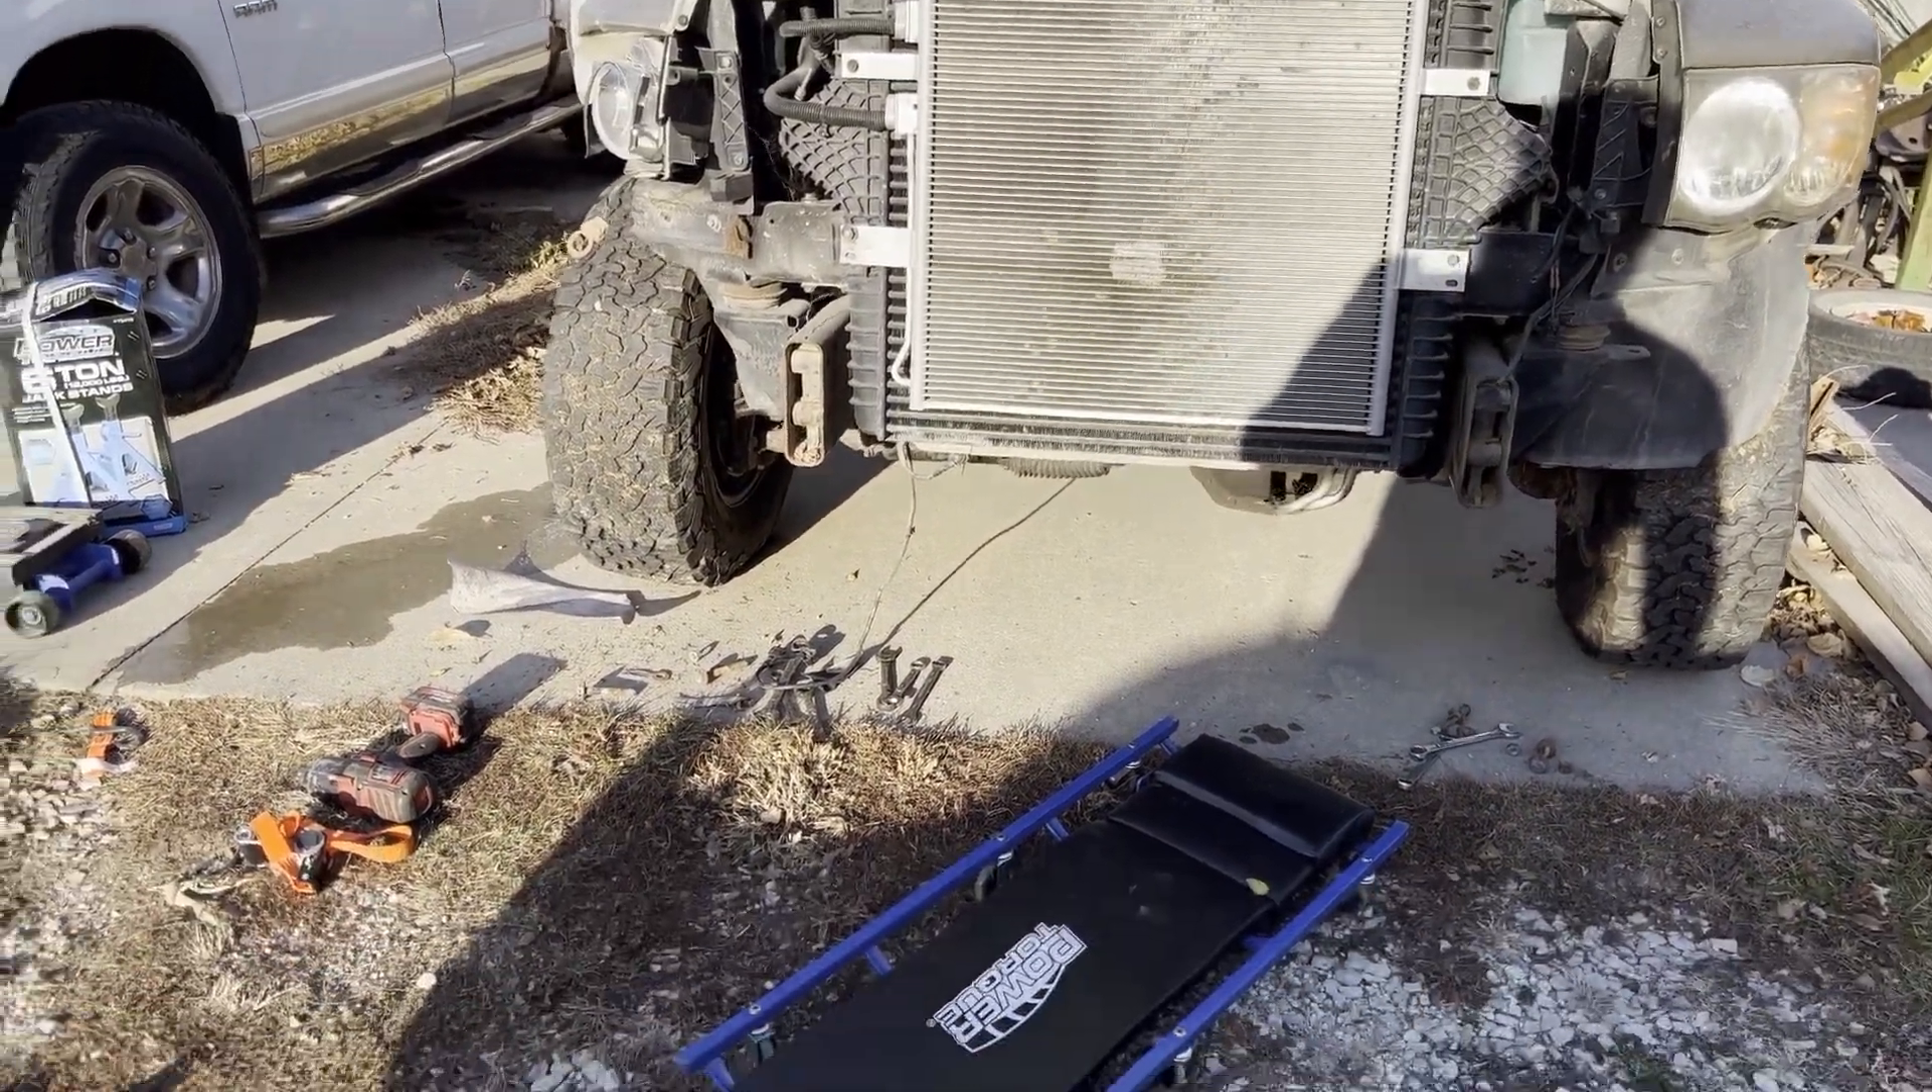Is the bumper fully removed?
Yes.